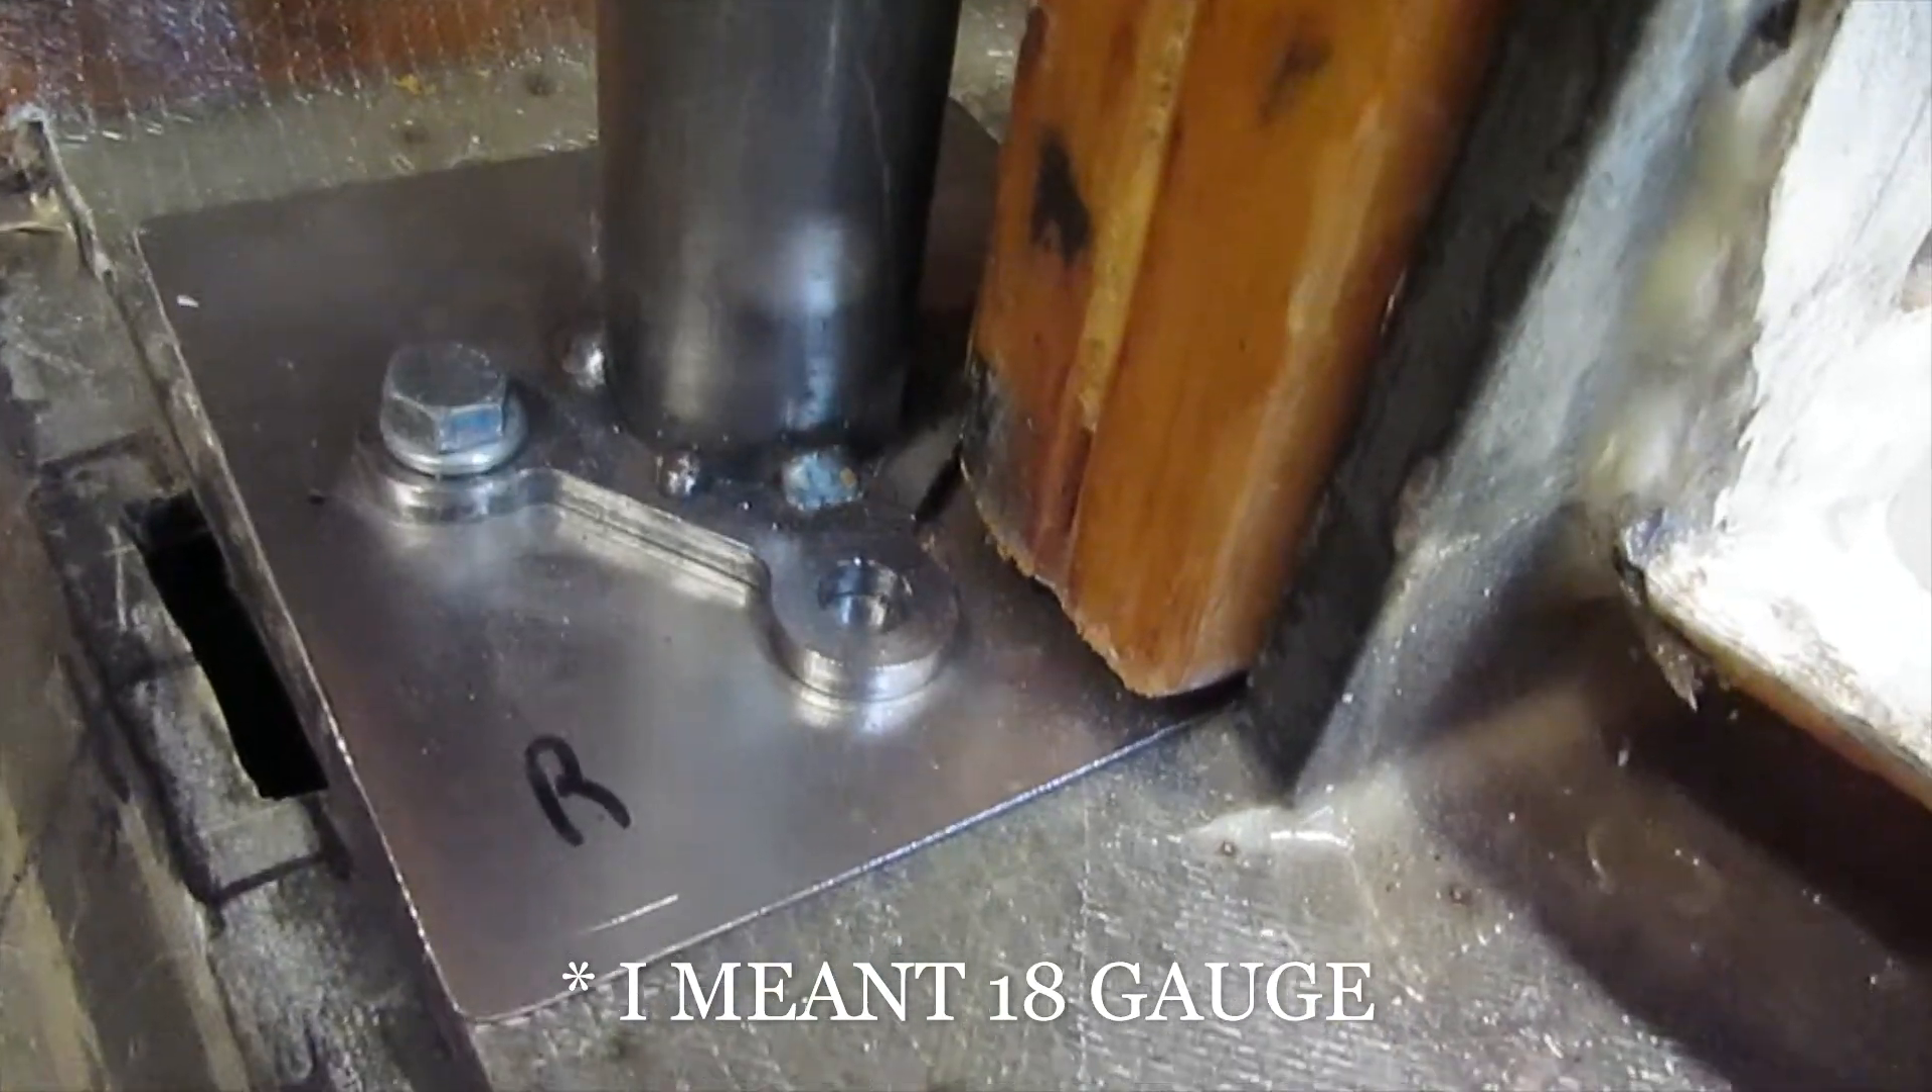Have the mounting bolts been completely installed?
No.